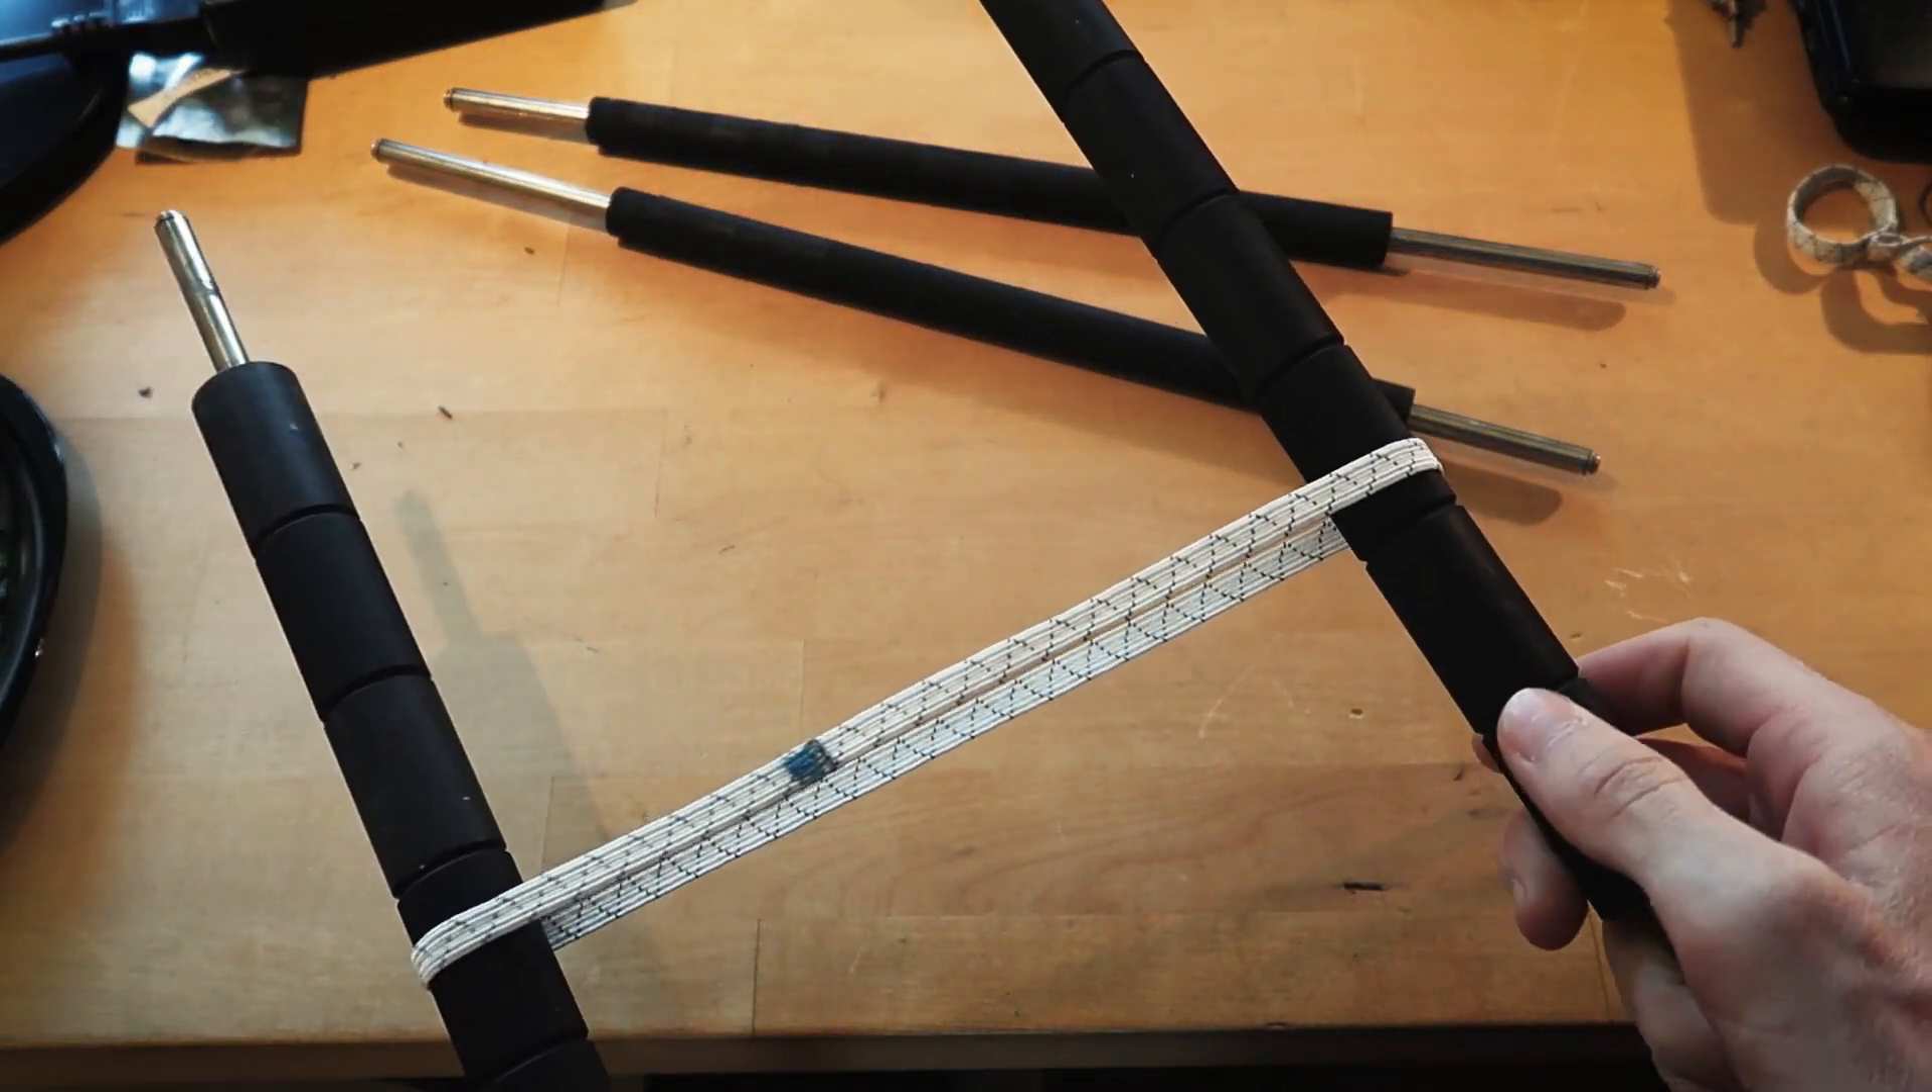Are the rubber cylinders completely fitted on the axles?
Yes.